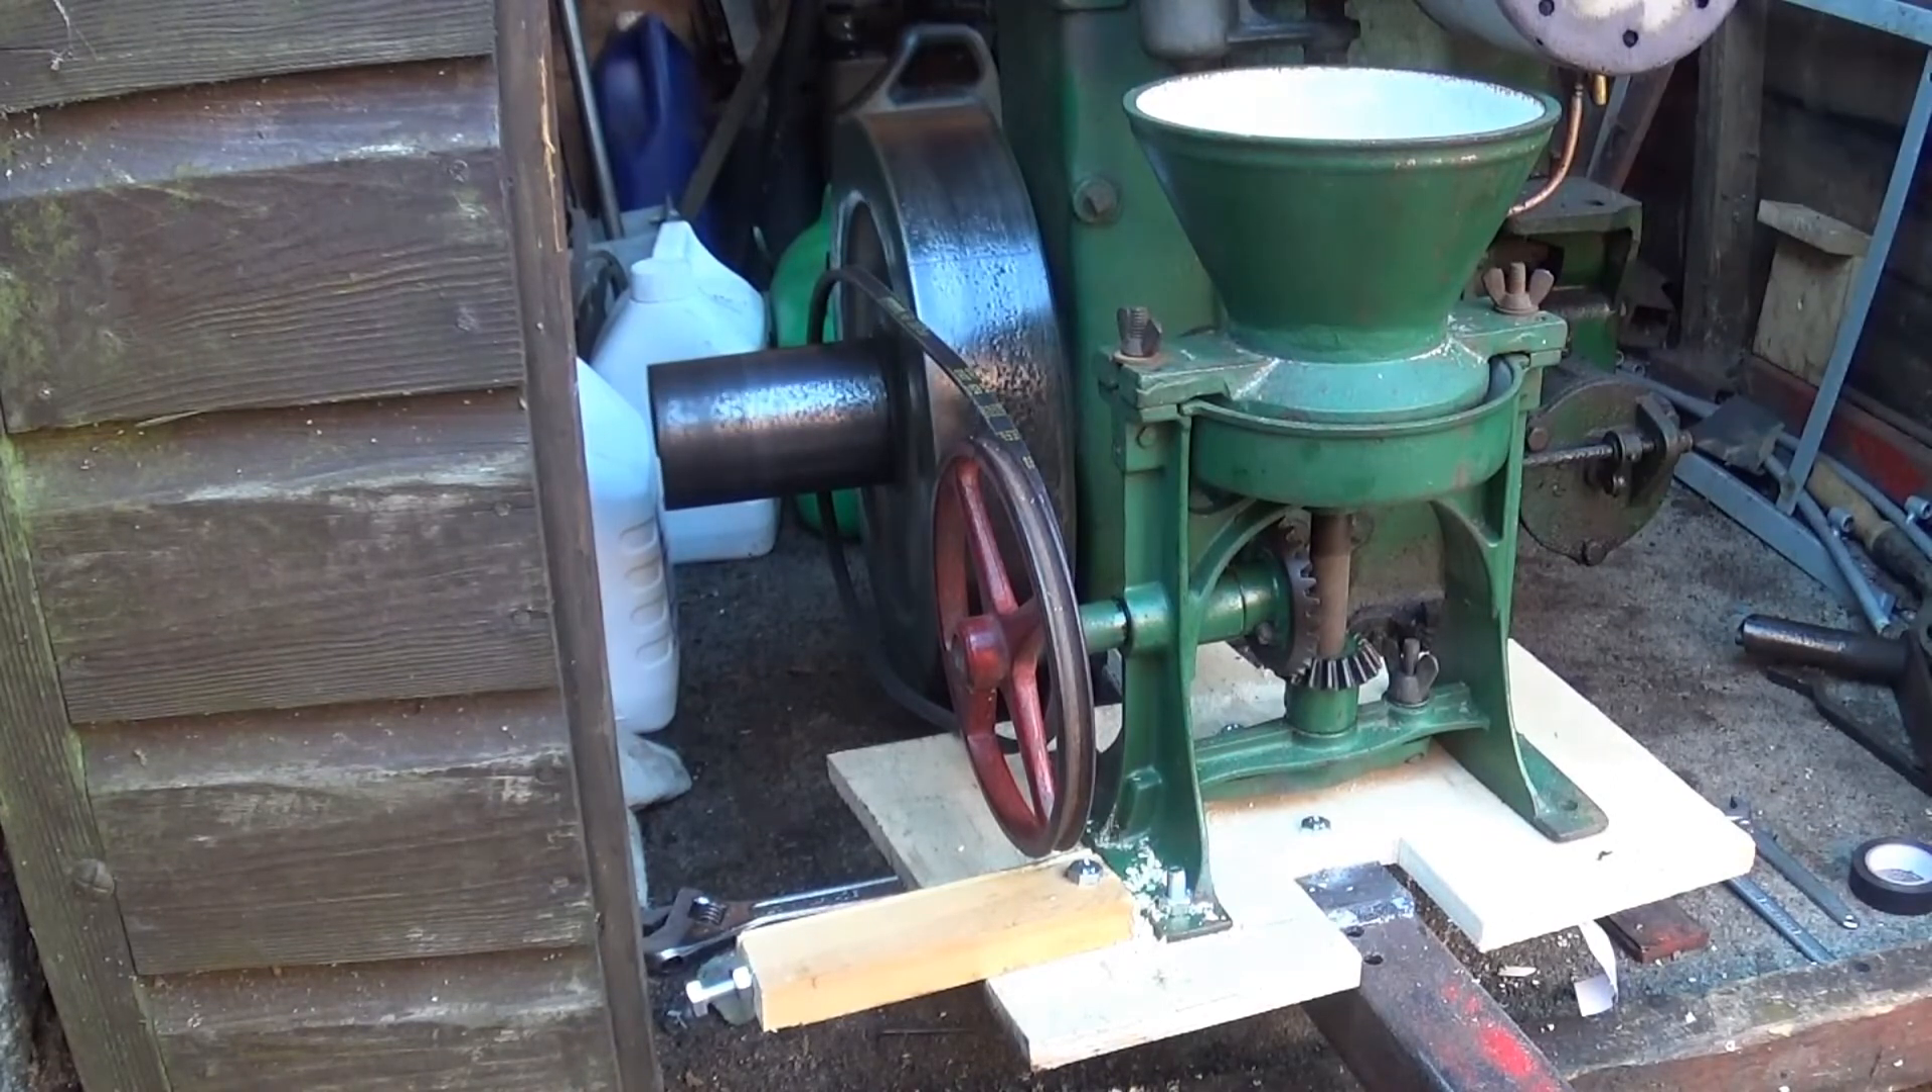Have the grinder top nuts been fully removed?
No.